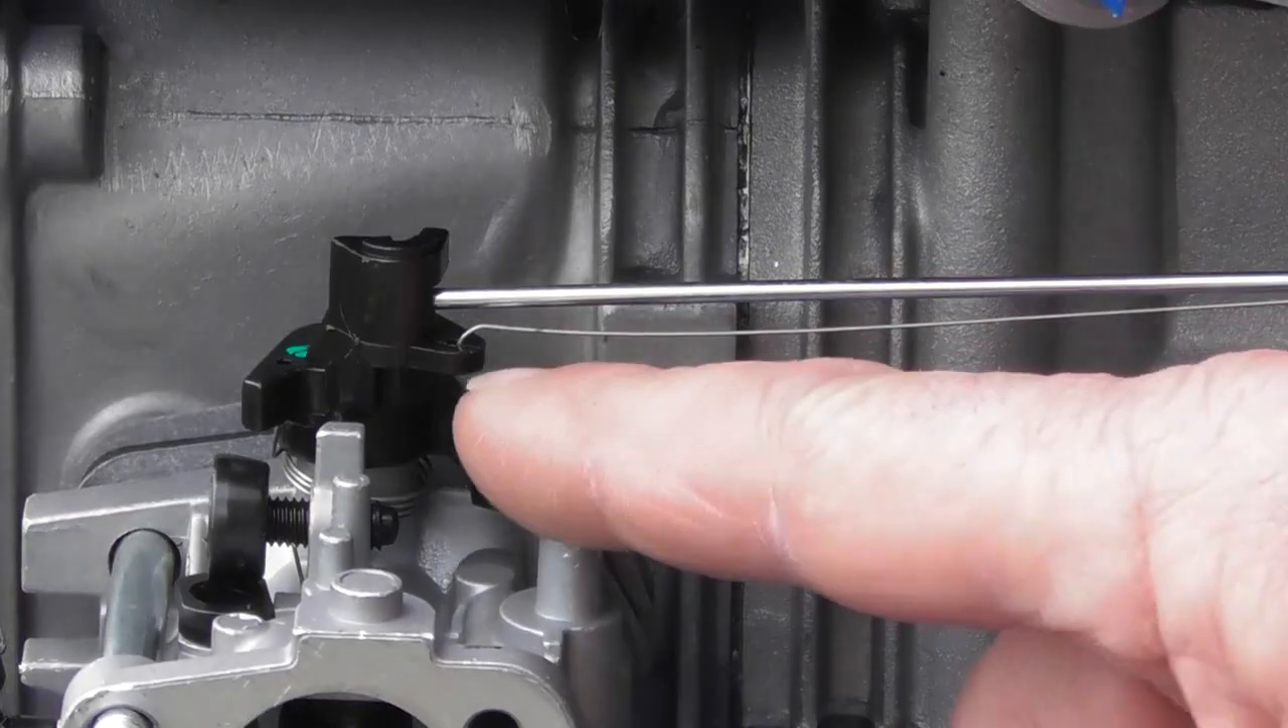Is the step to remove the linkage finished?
No.